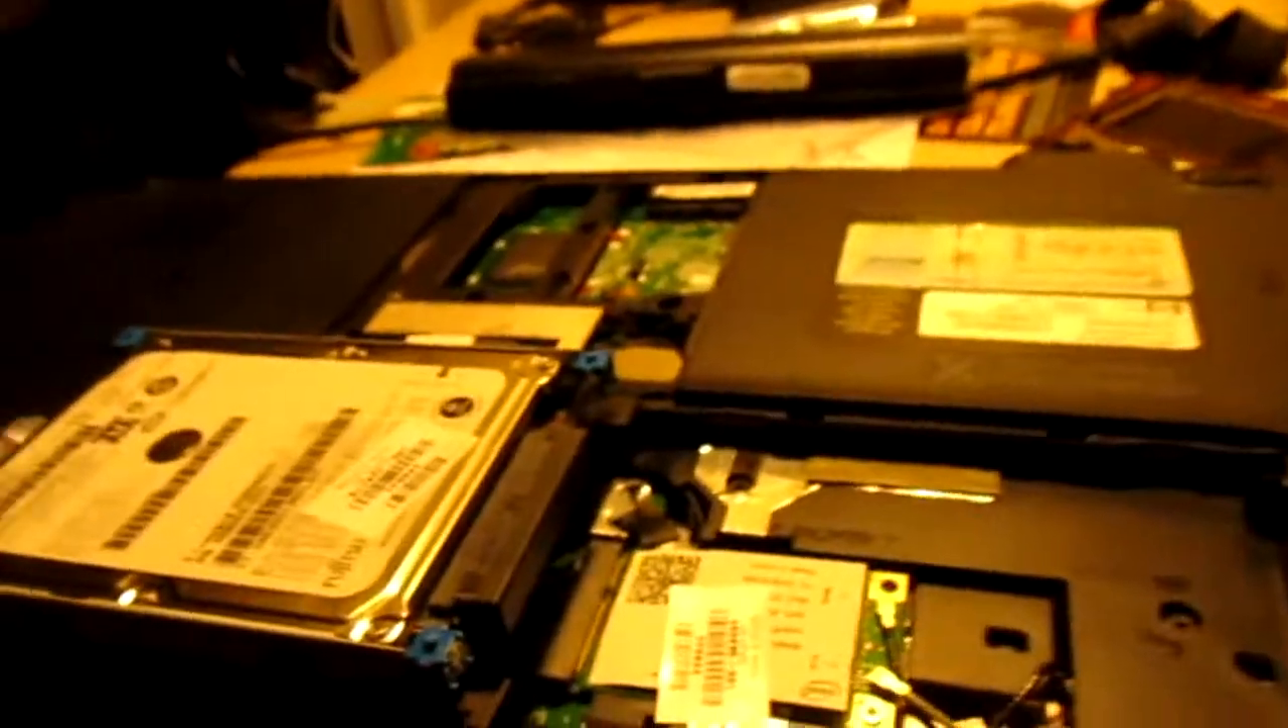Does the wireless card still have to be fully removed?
Yes.